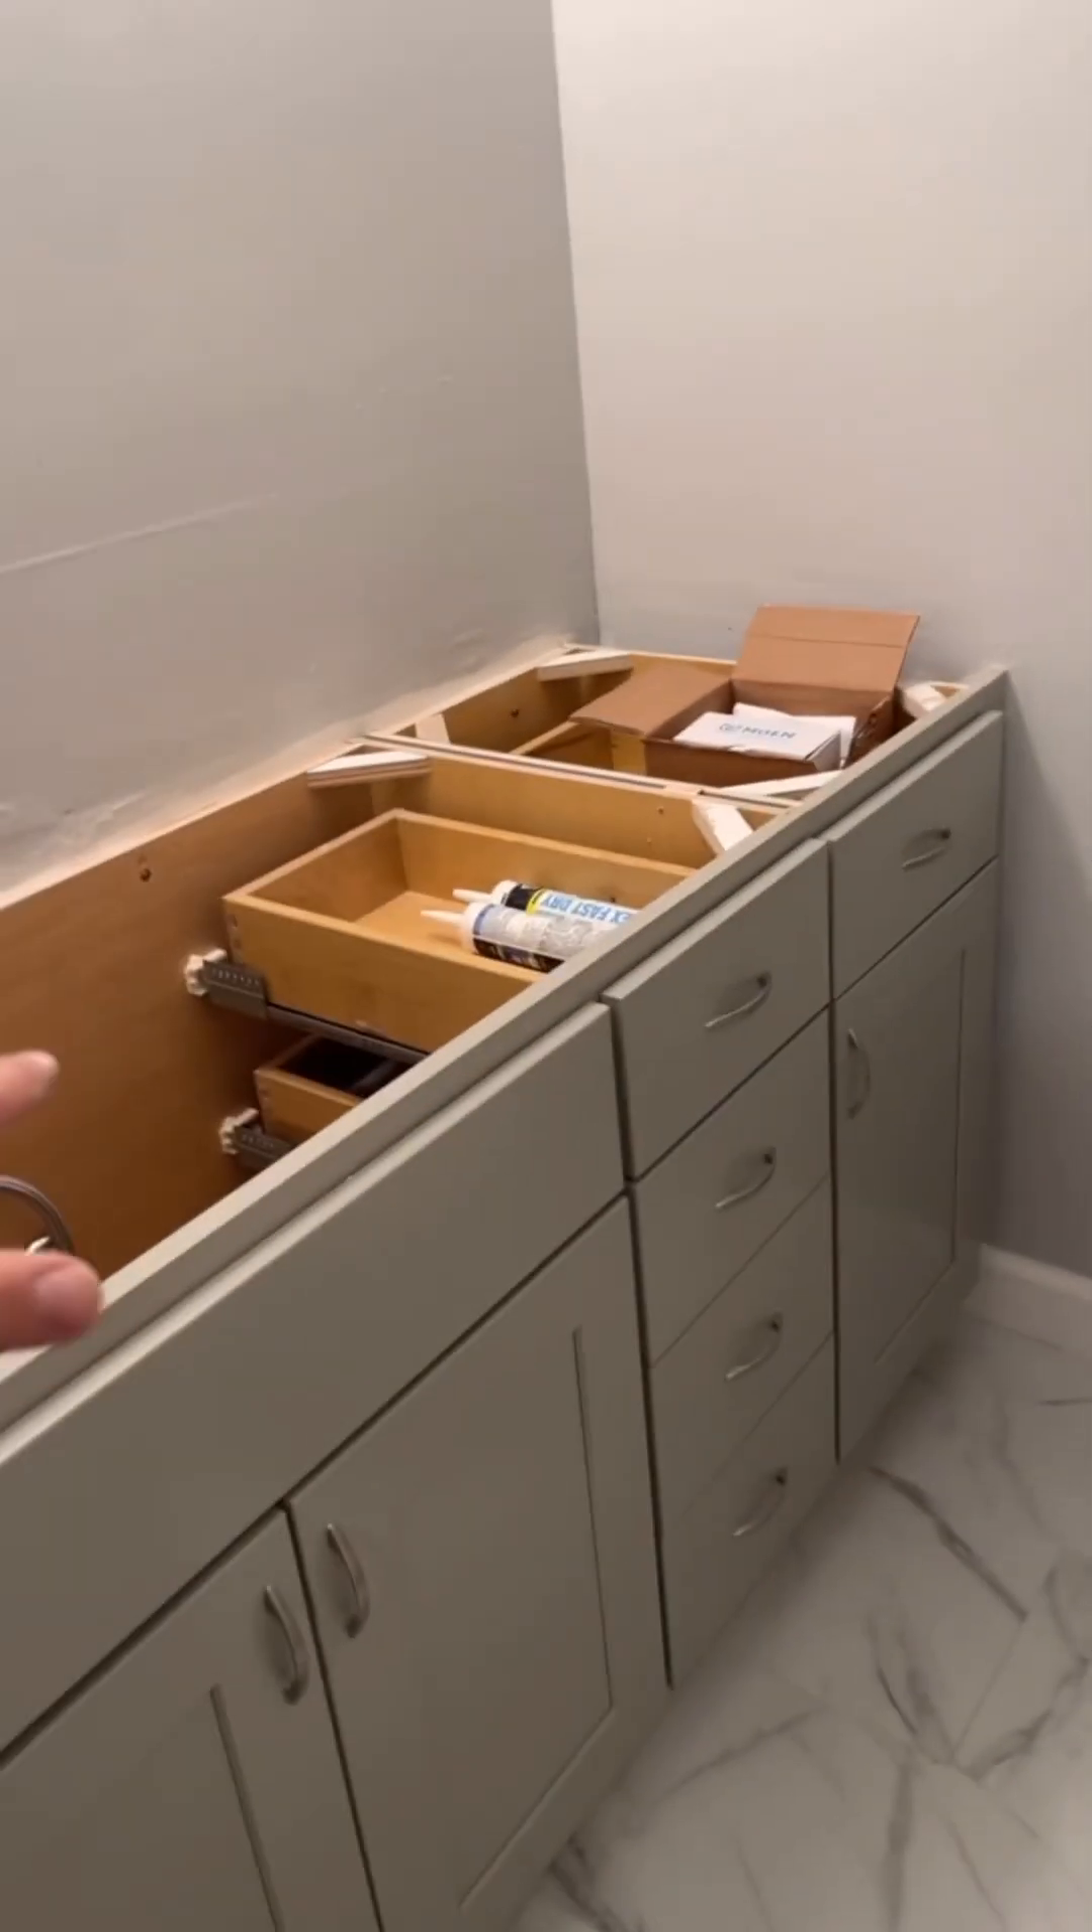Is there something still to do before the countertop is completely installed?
Yes.